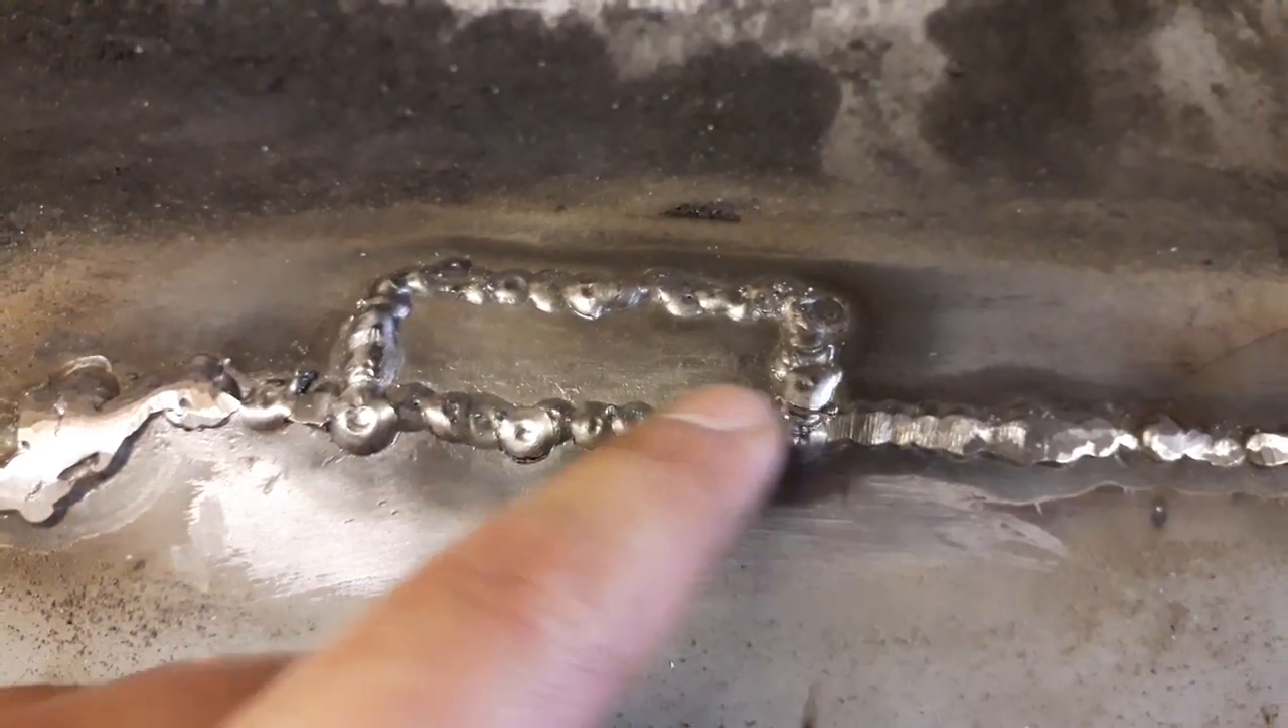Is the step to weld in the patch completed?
Yes.